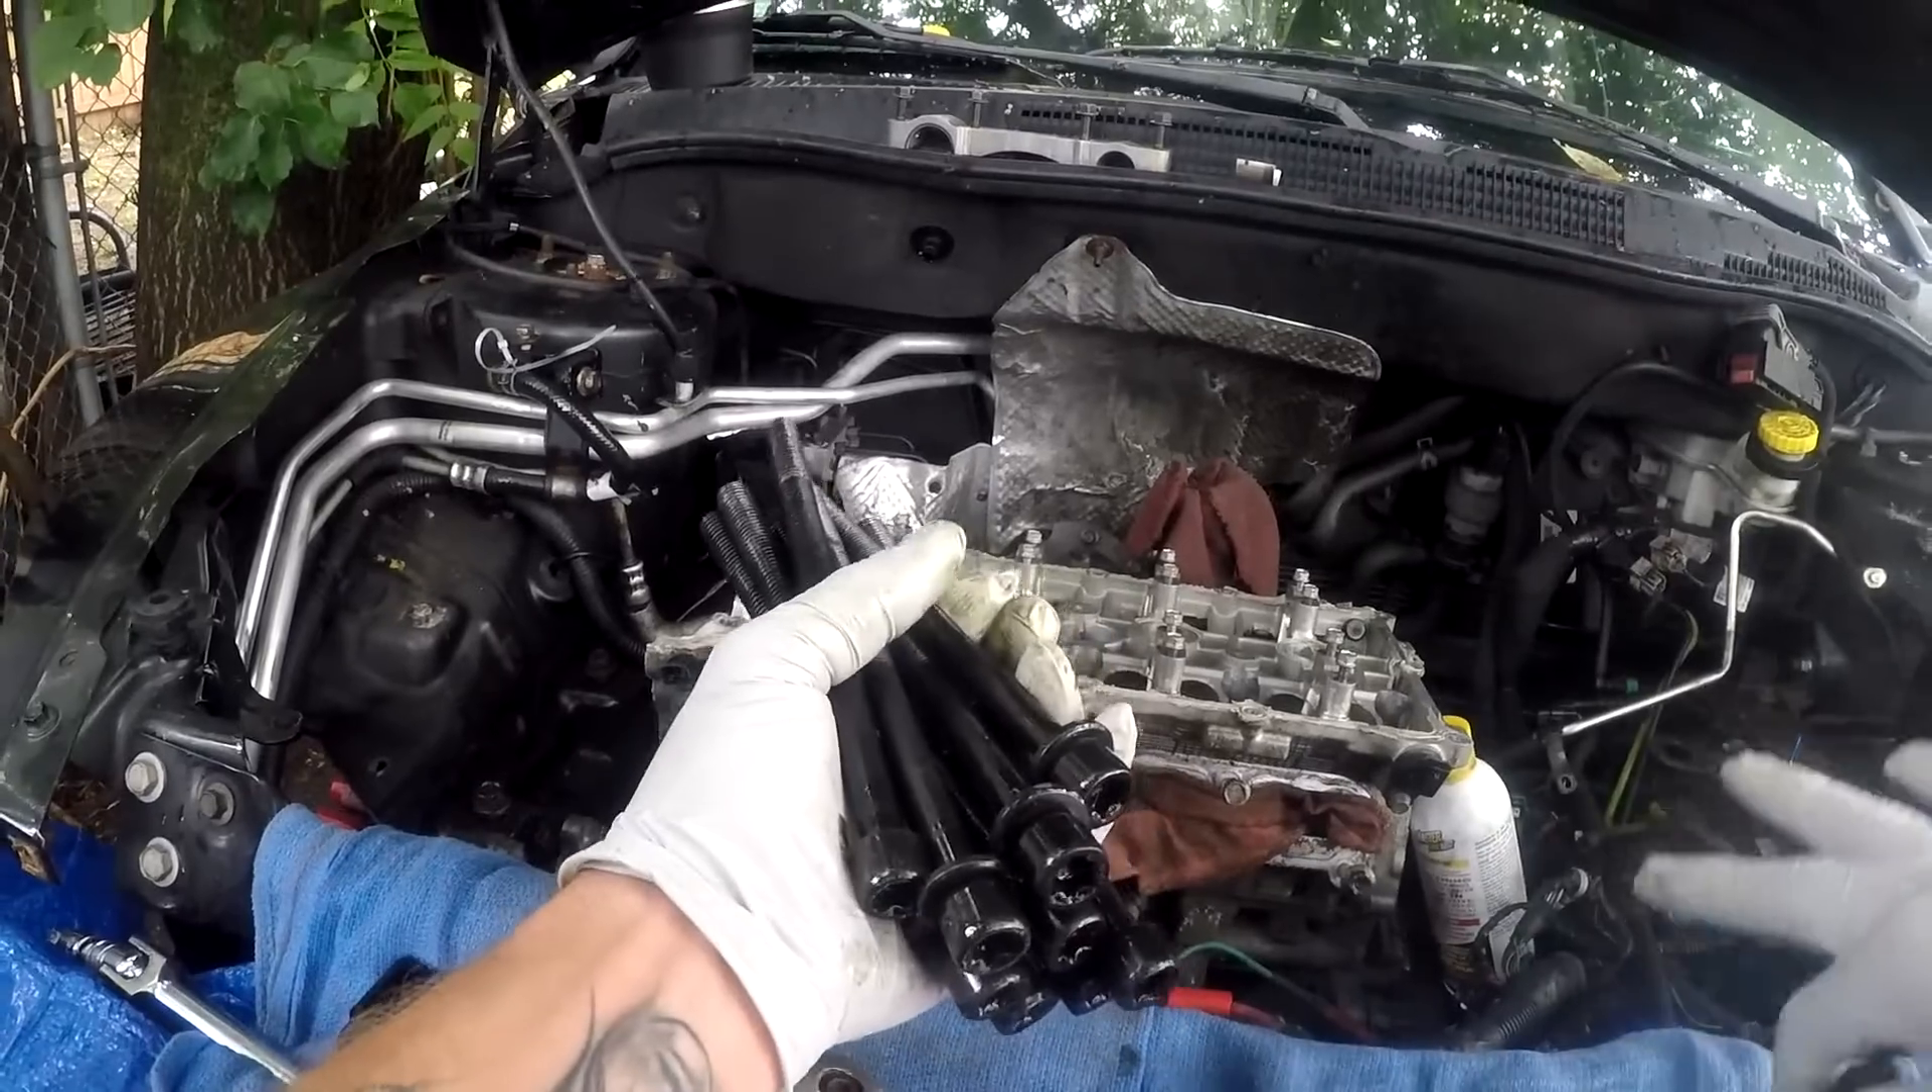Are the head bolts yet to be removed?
No.